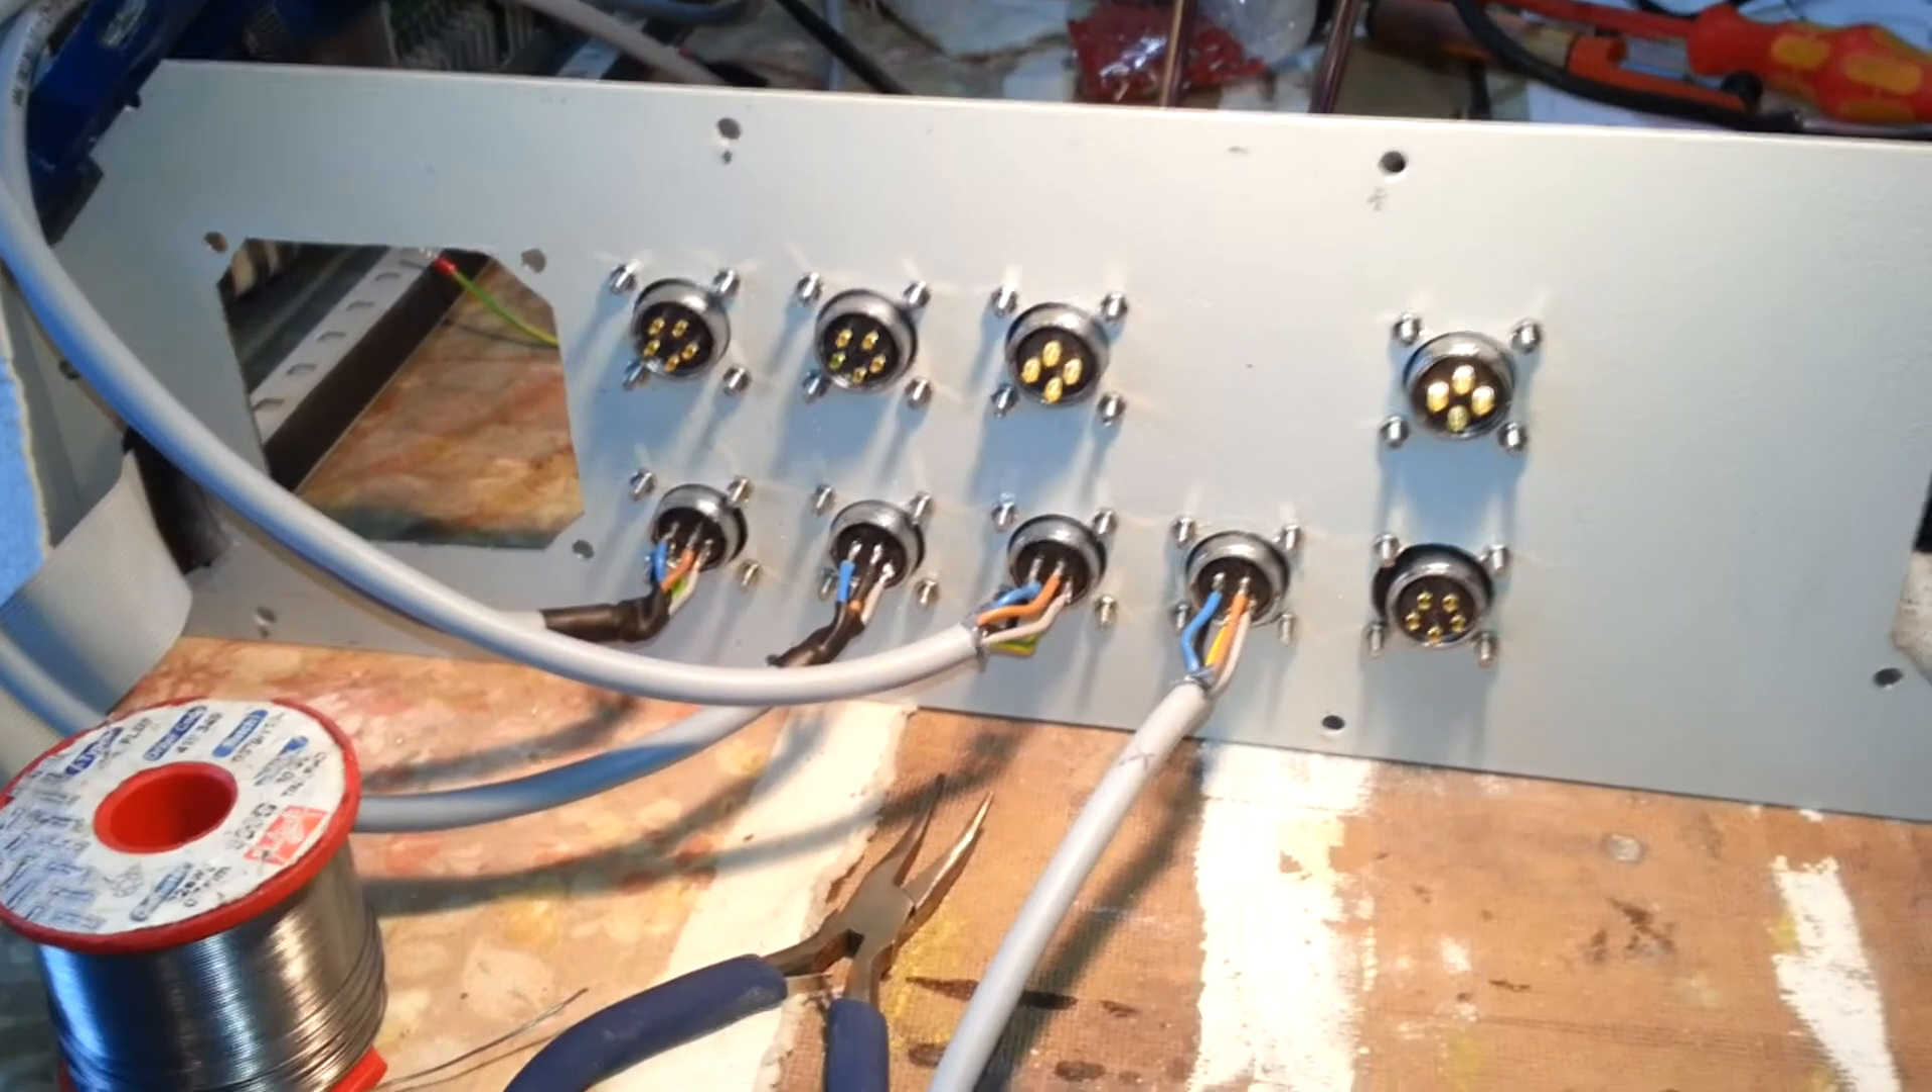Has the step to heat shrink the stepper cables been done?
No.